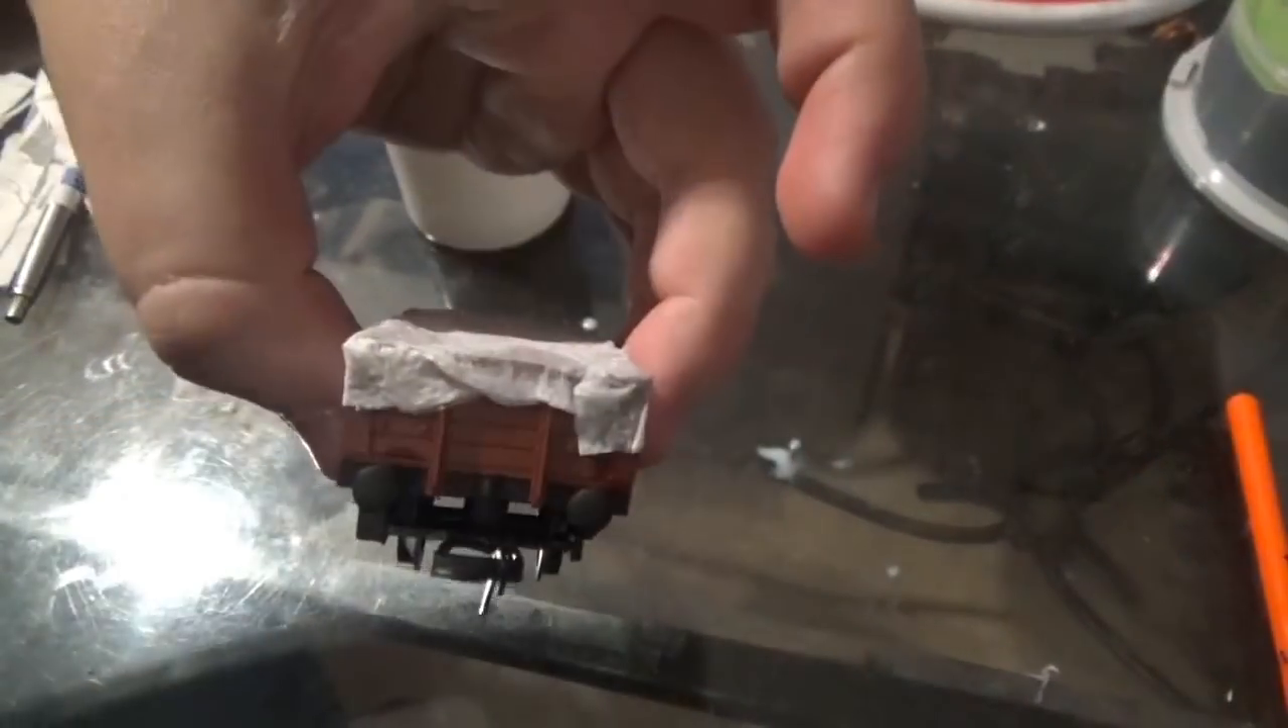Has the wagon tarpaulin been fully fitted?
Yes.